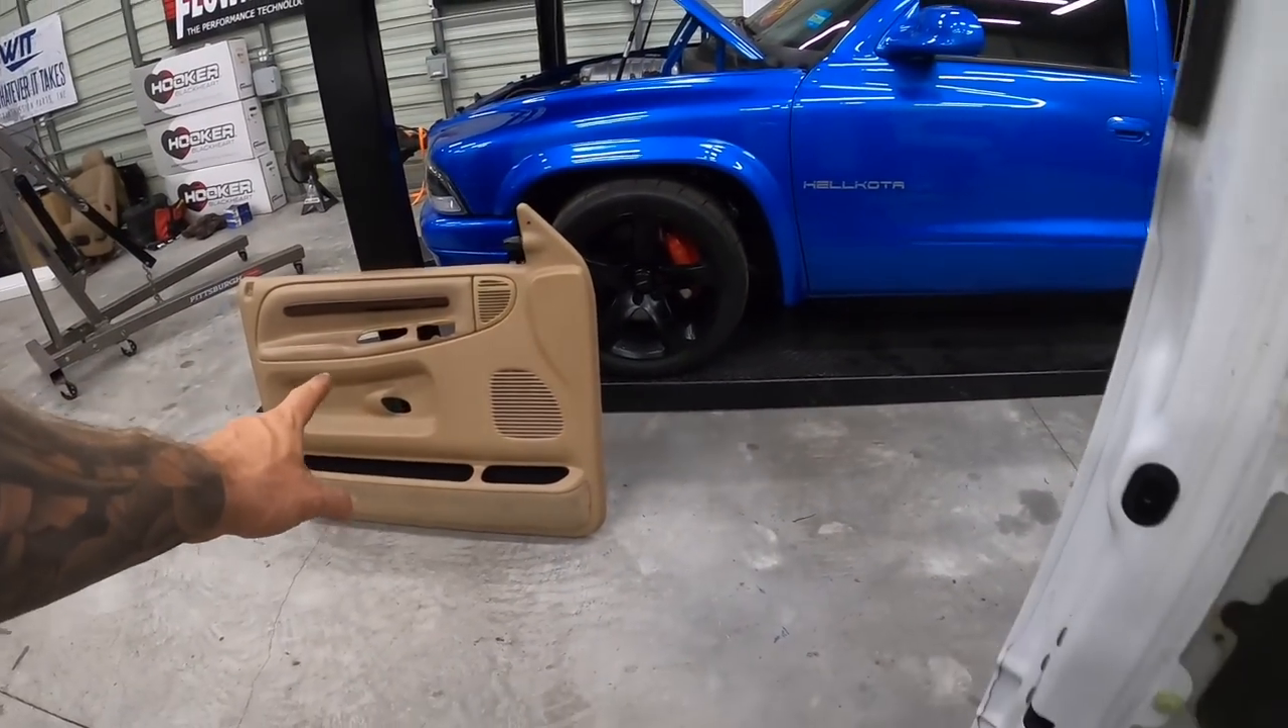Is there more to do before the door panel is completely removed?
No.